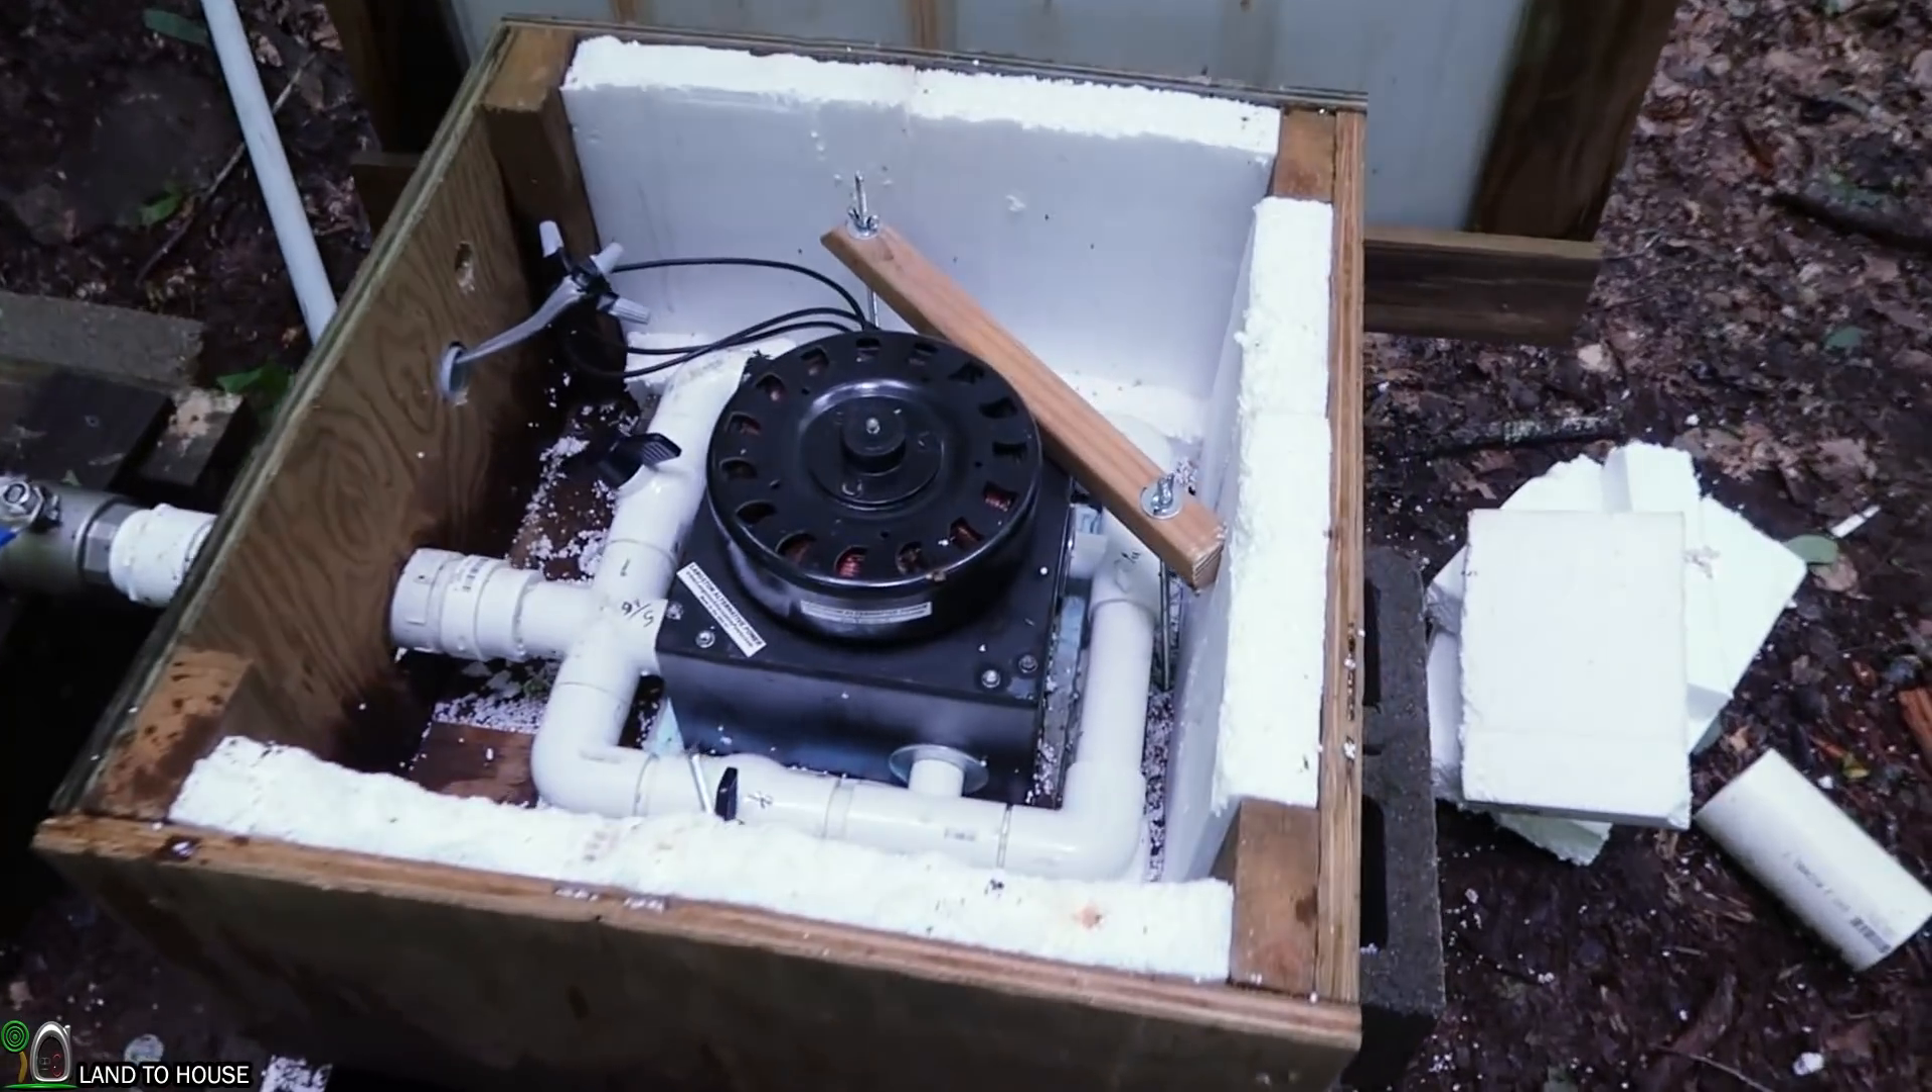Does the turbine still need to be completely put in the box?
No.